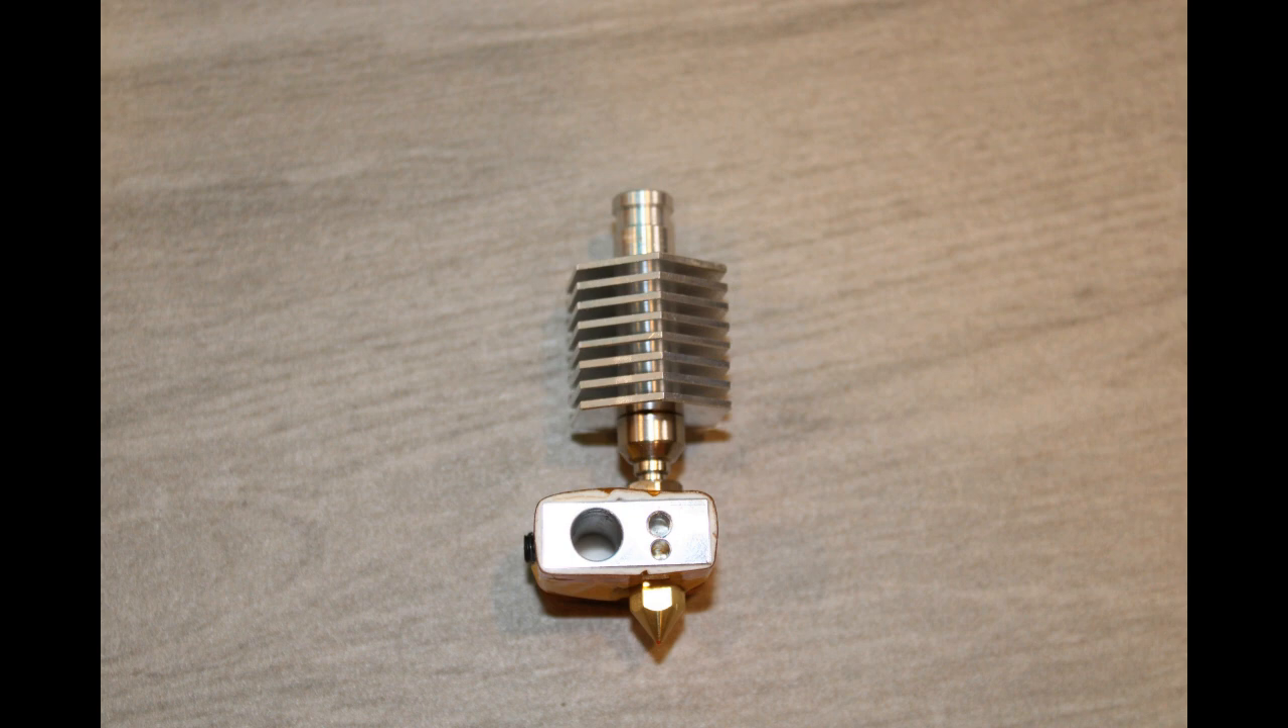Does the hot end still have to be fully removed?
No.